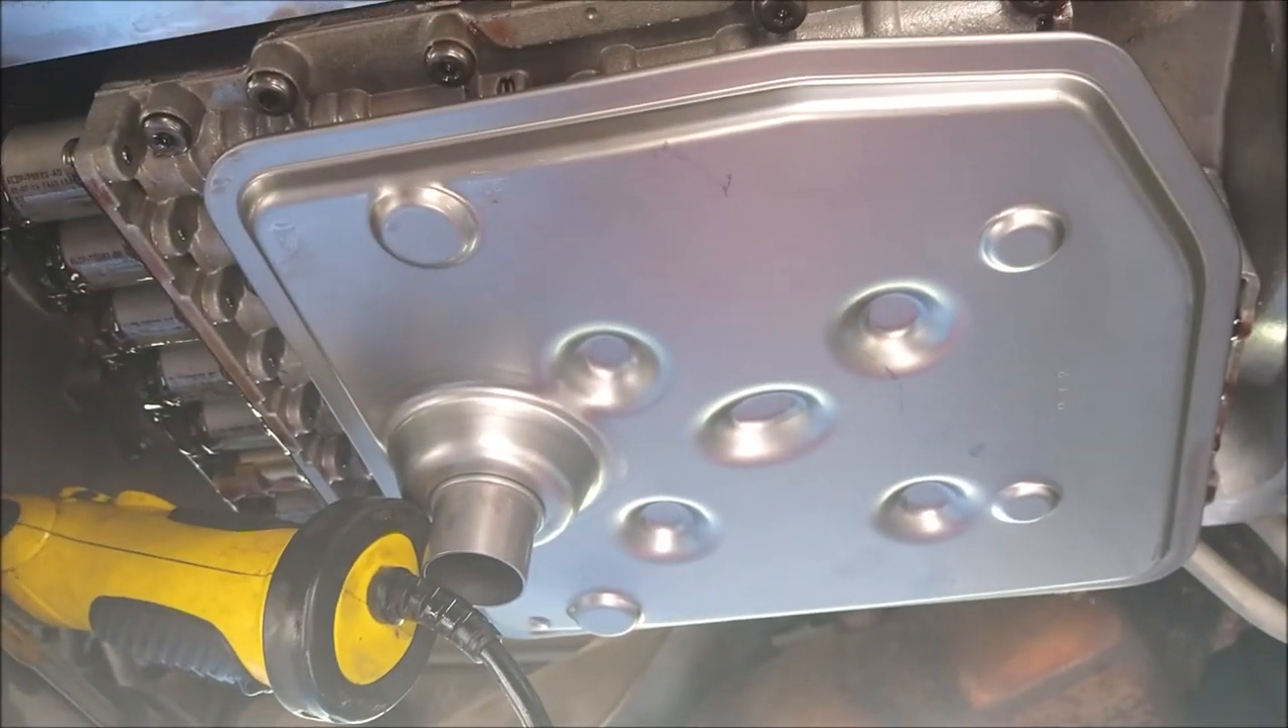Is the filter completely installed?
Yes.